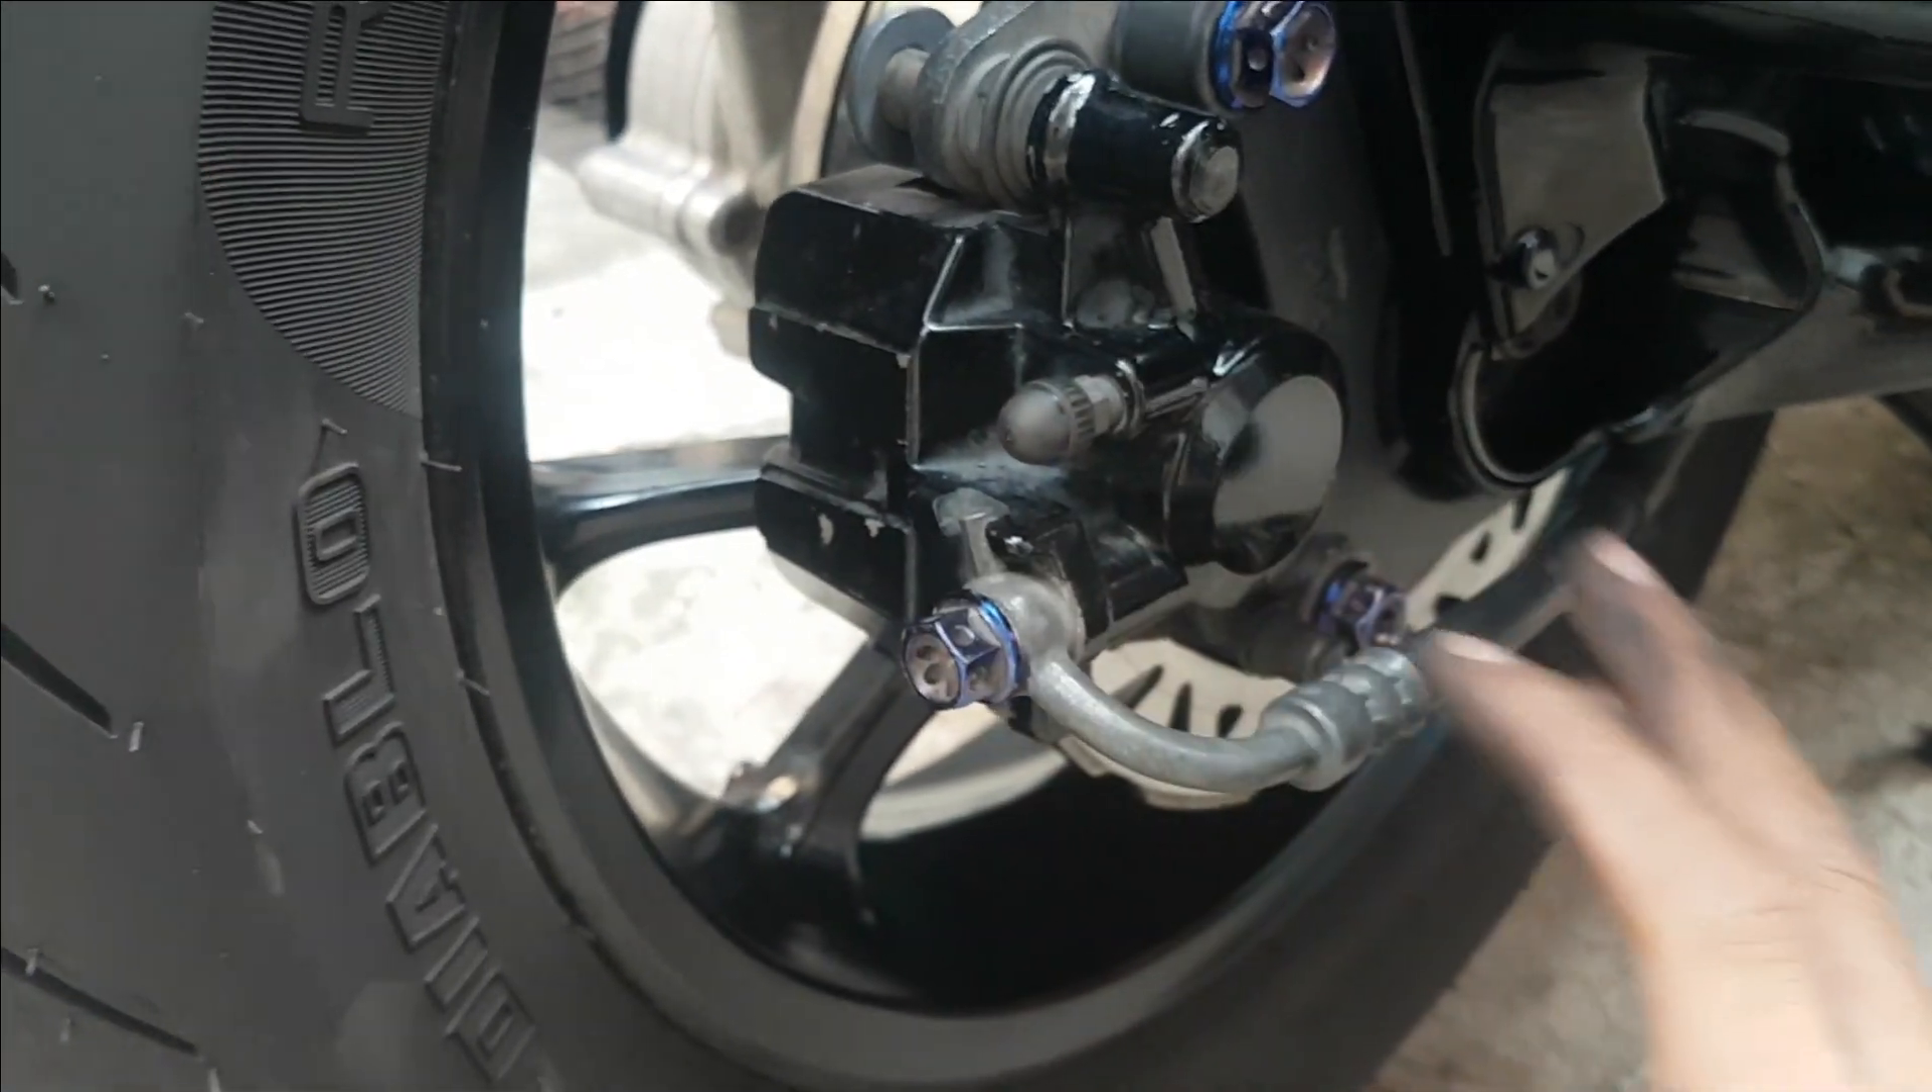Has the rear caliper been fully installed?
Yes.